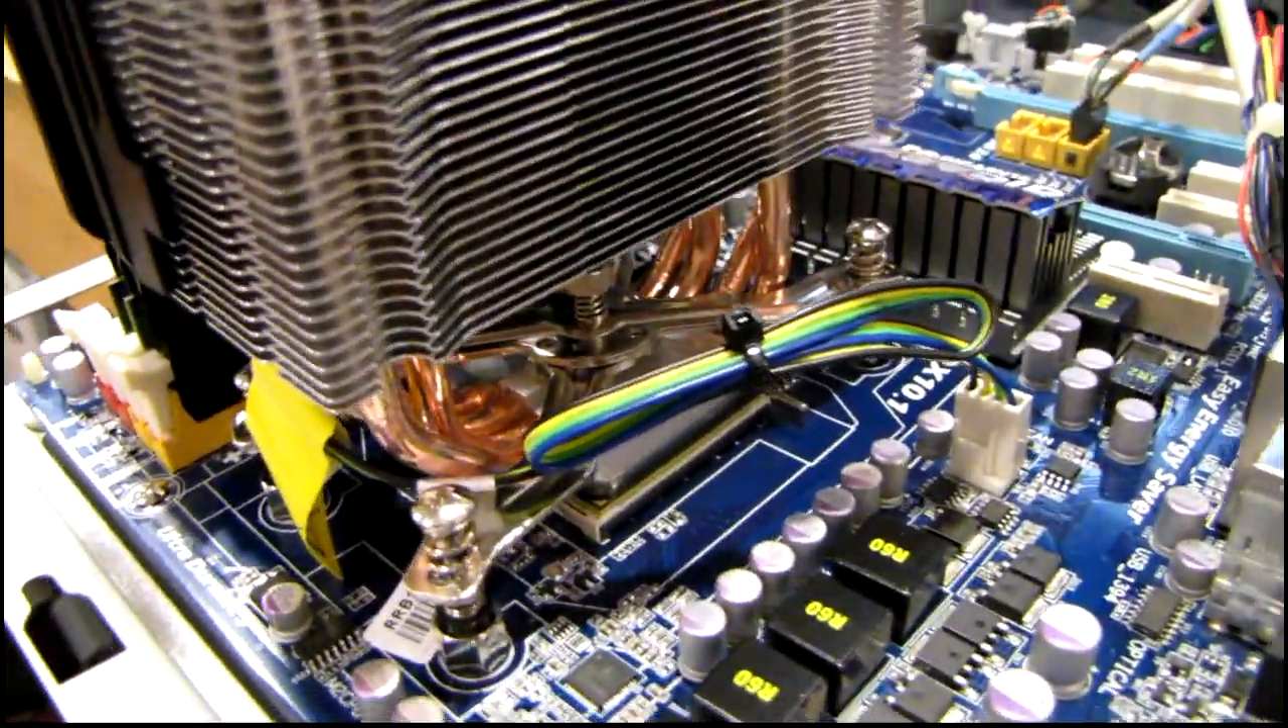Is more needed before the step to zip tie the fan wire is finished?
No.